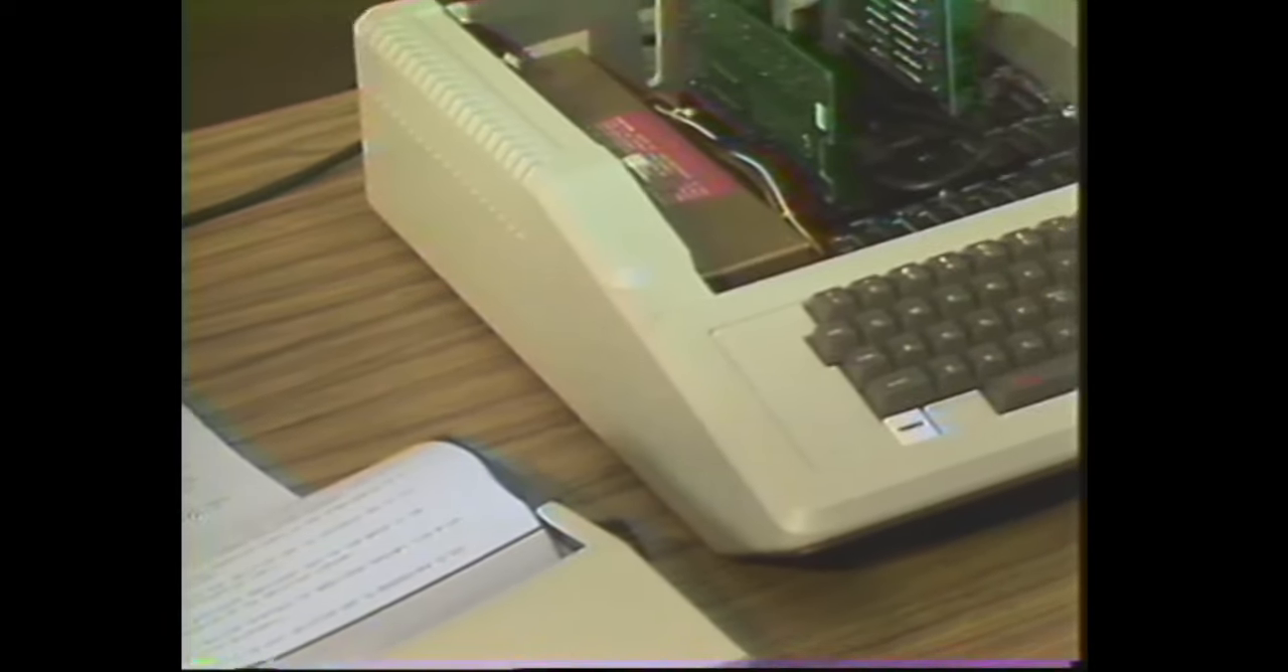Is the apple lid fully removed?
Yes.